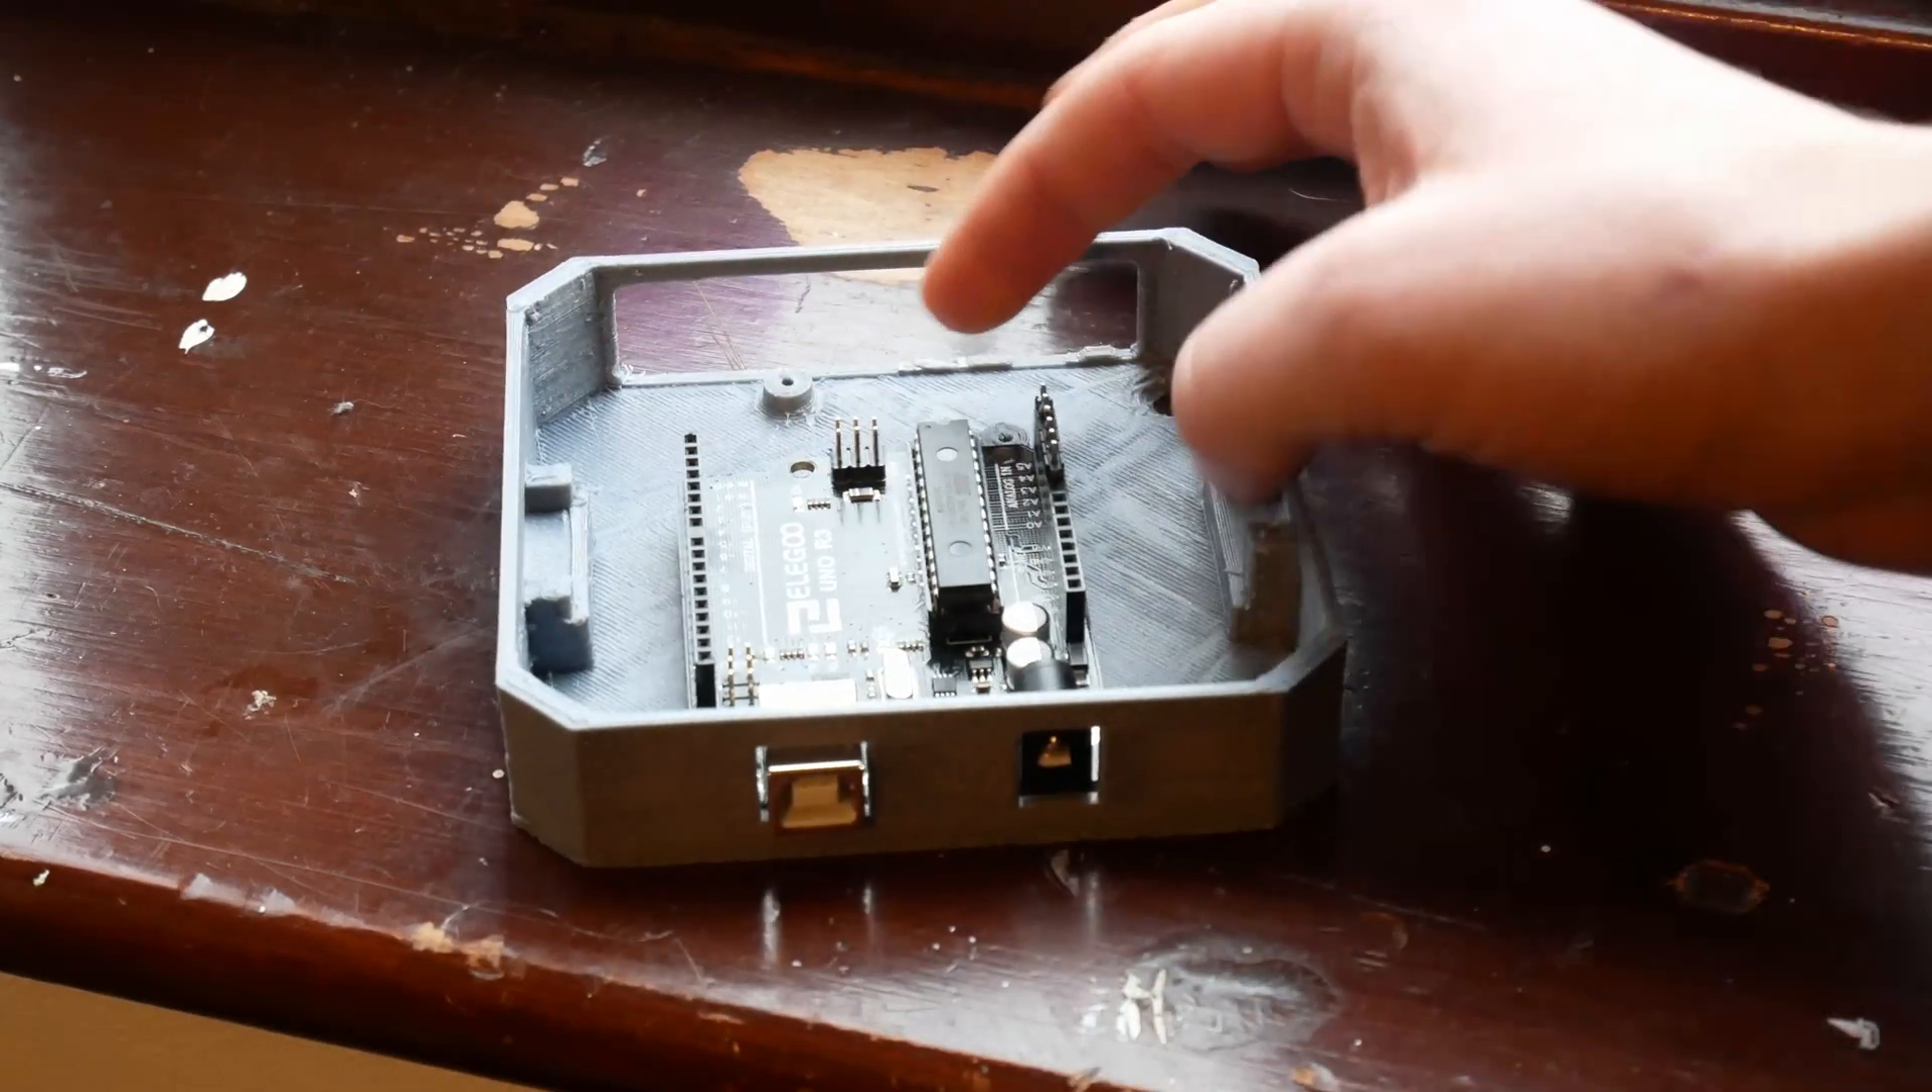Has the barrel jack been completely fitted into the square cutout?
Yes.